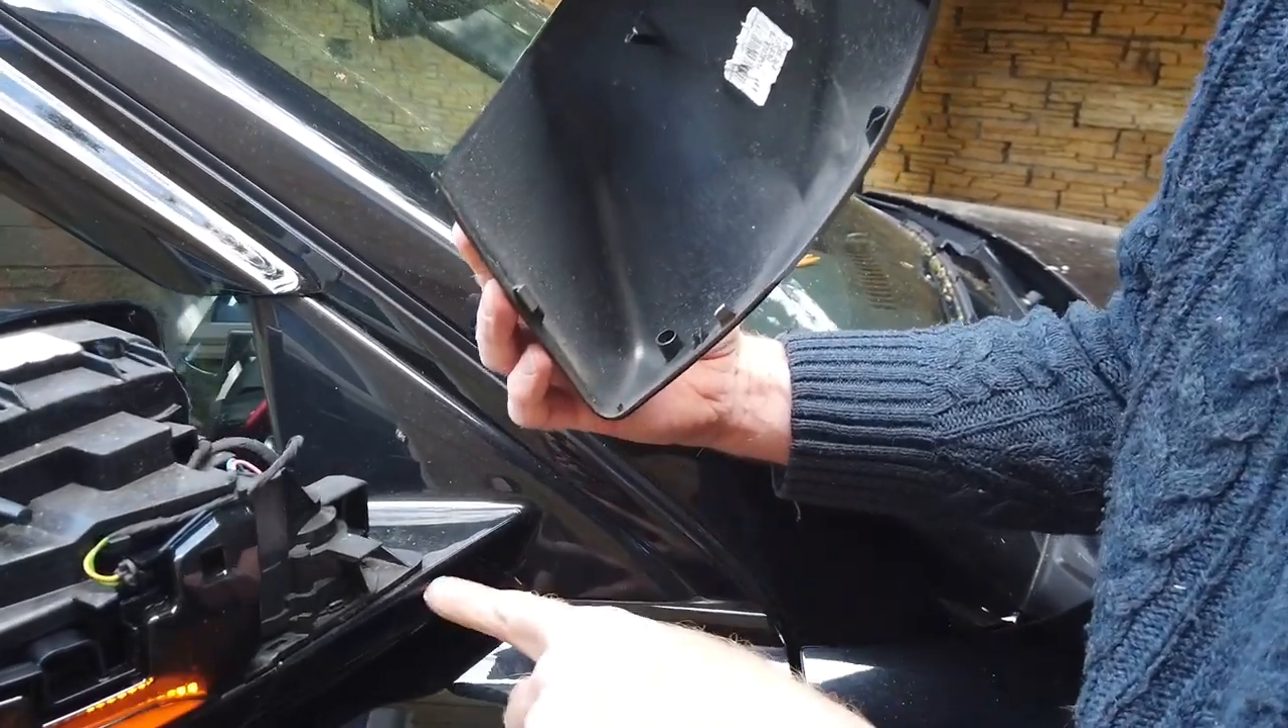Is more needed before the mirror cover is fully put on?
Yes.